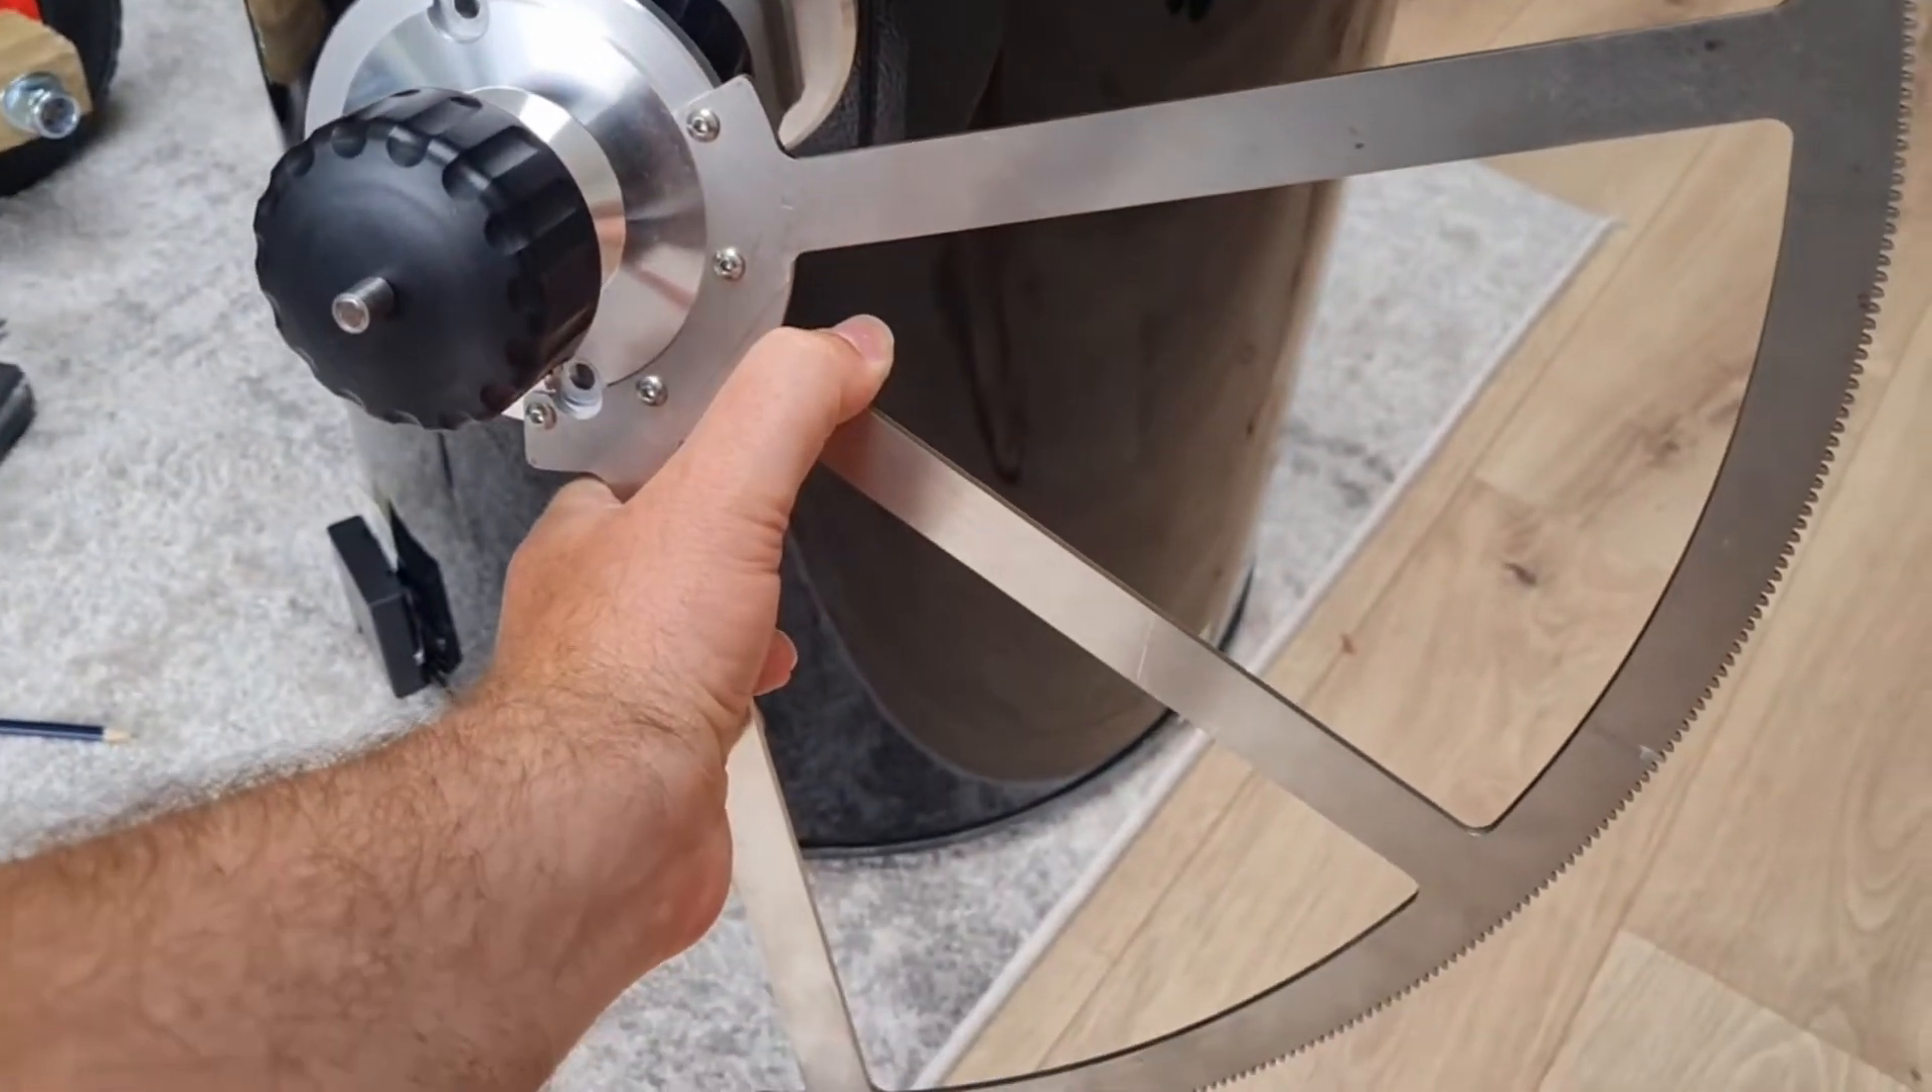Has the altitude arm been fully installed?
Yes.